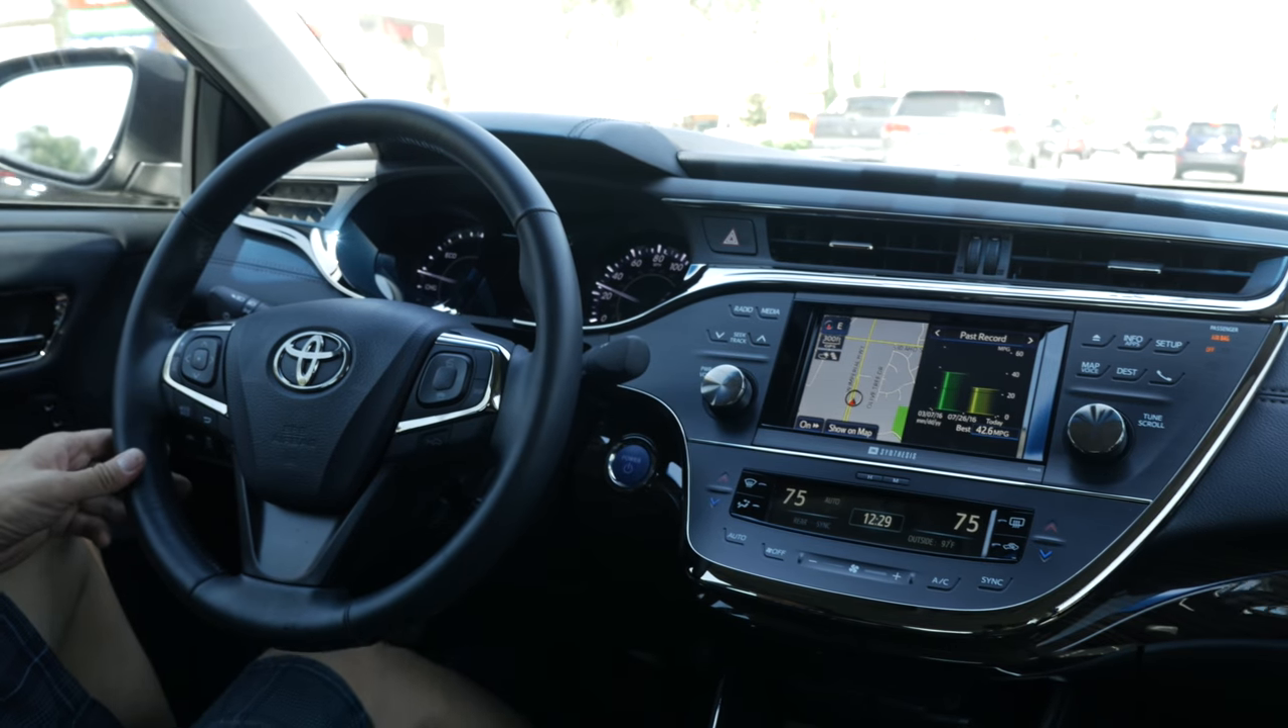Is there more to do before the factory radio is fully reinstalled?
No.